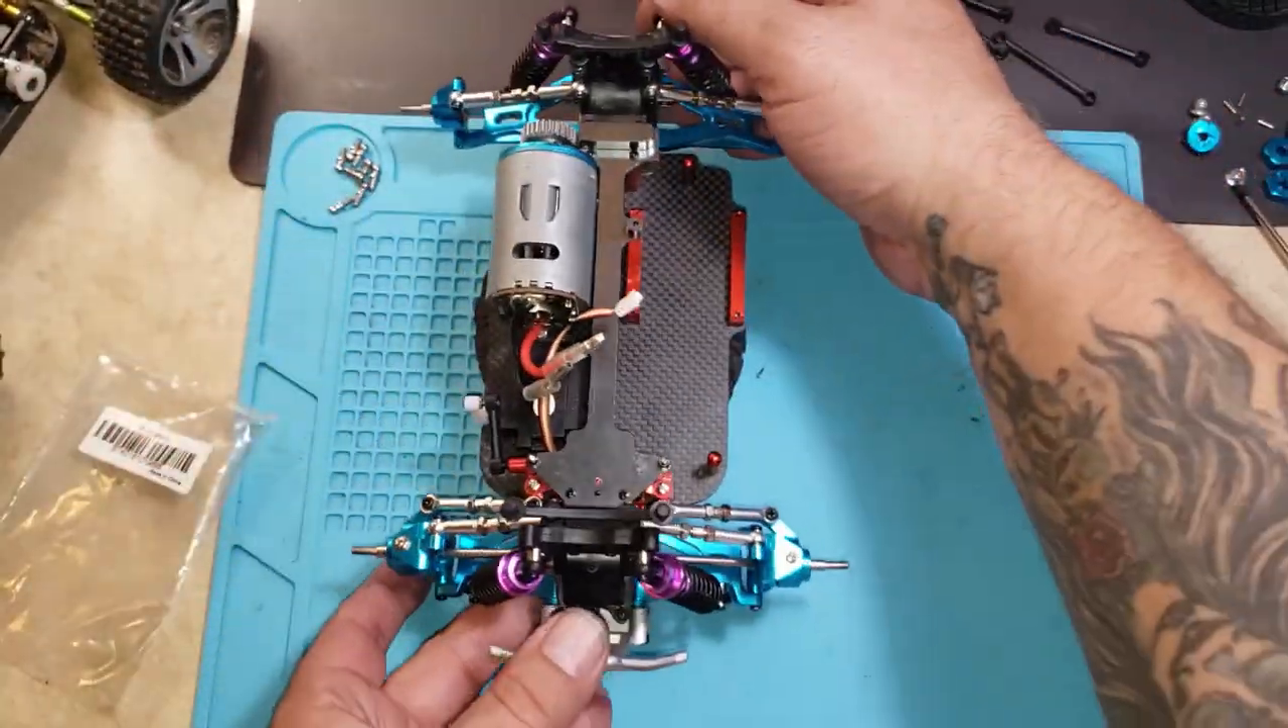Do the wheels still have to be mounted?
Yes.